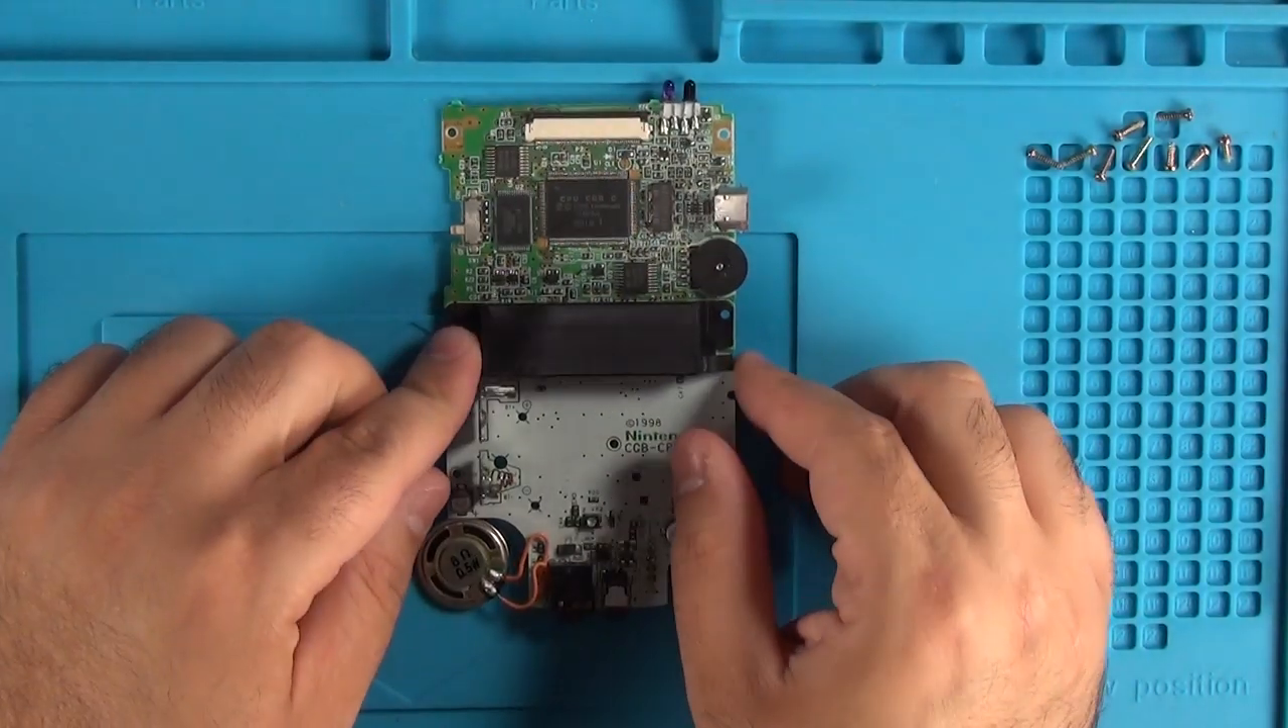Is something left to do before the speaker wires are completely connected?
No.